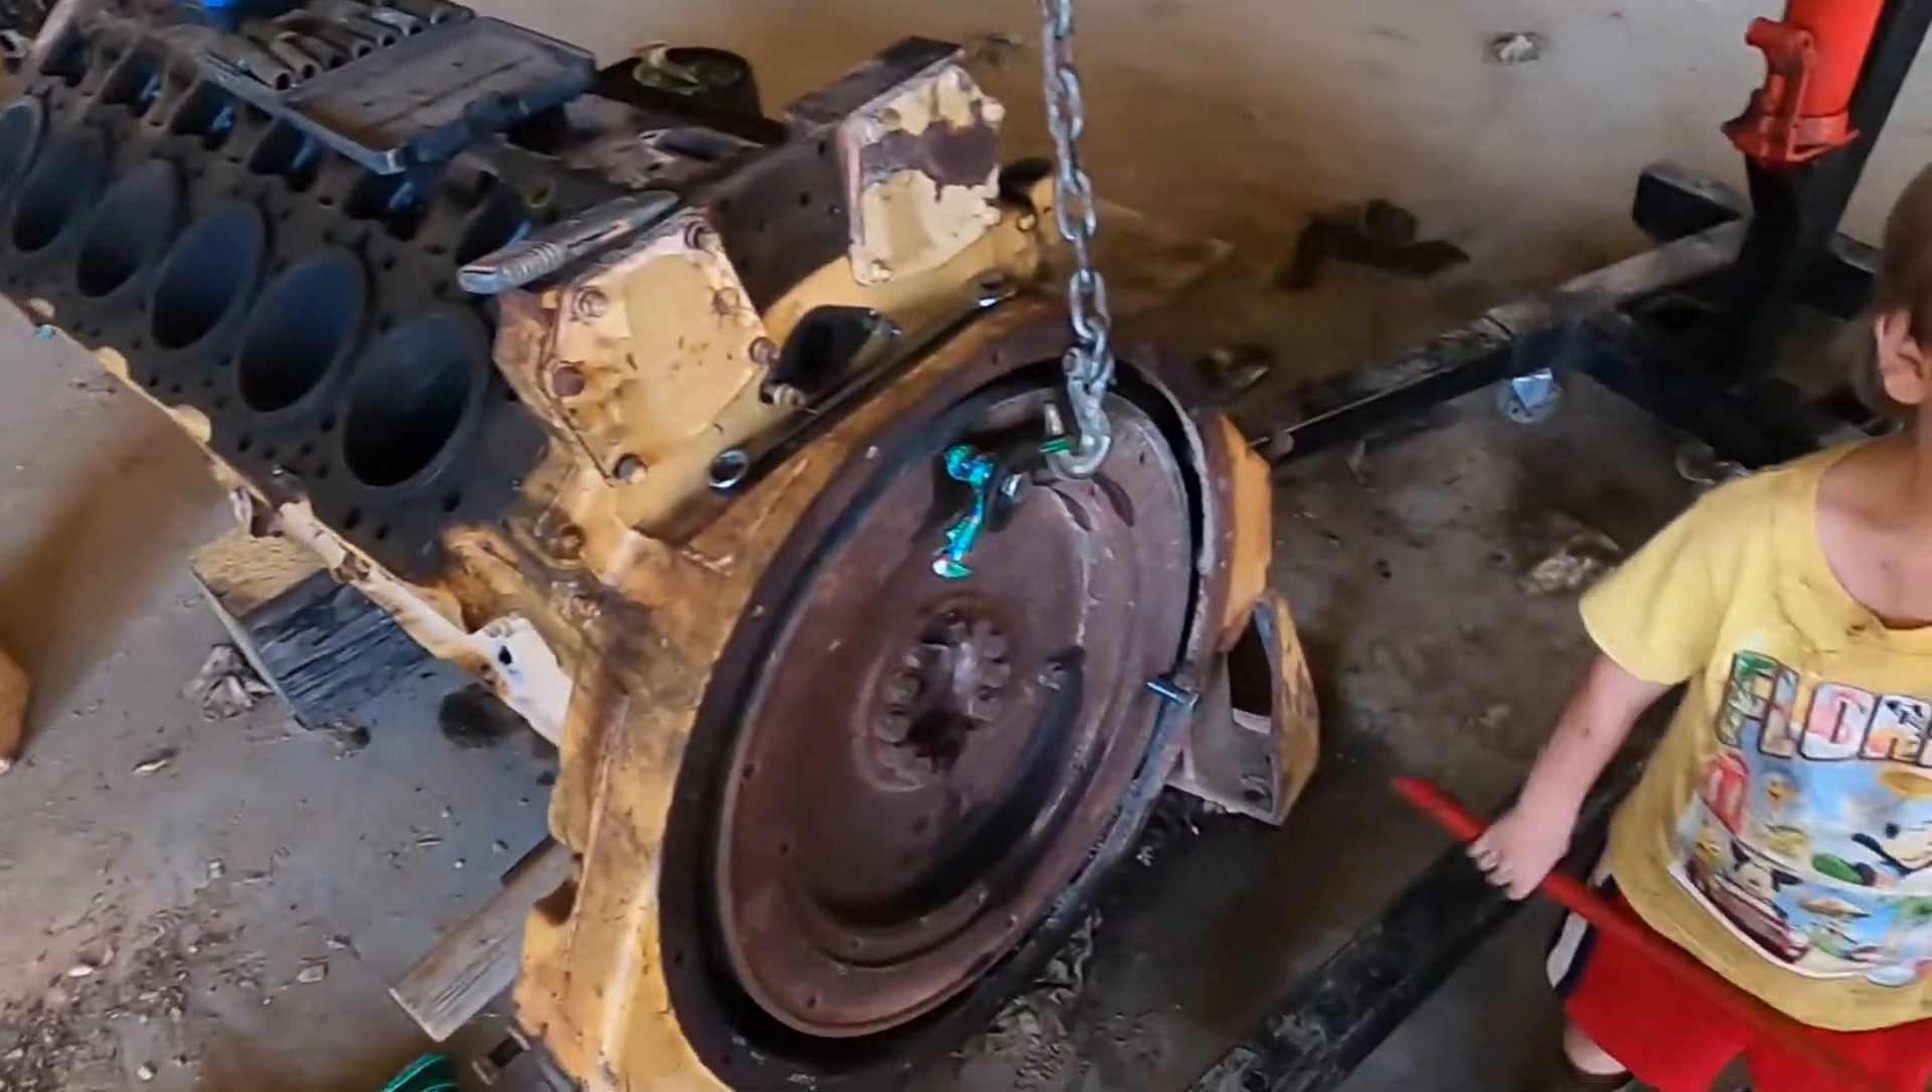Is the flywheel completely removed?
No.